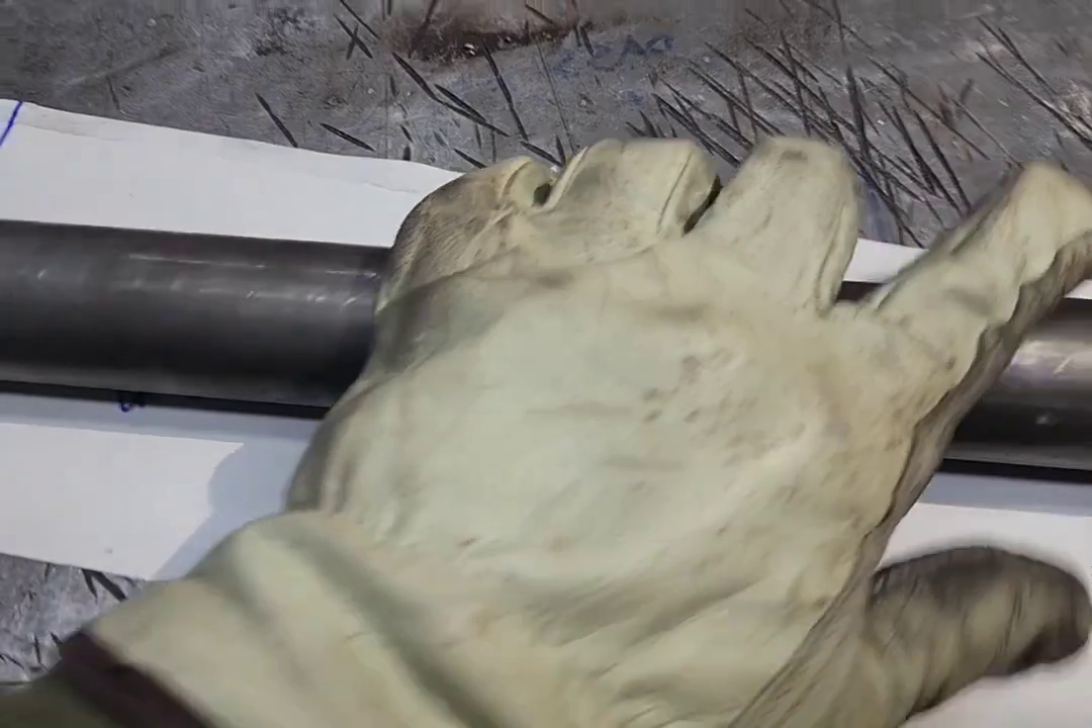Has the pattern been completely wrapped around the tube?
No.